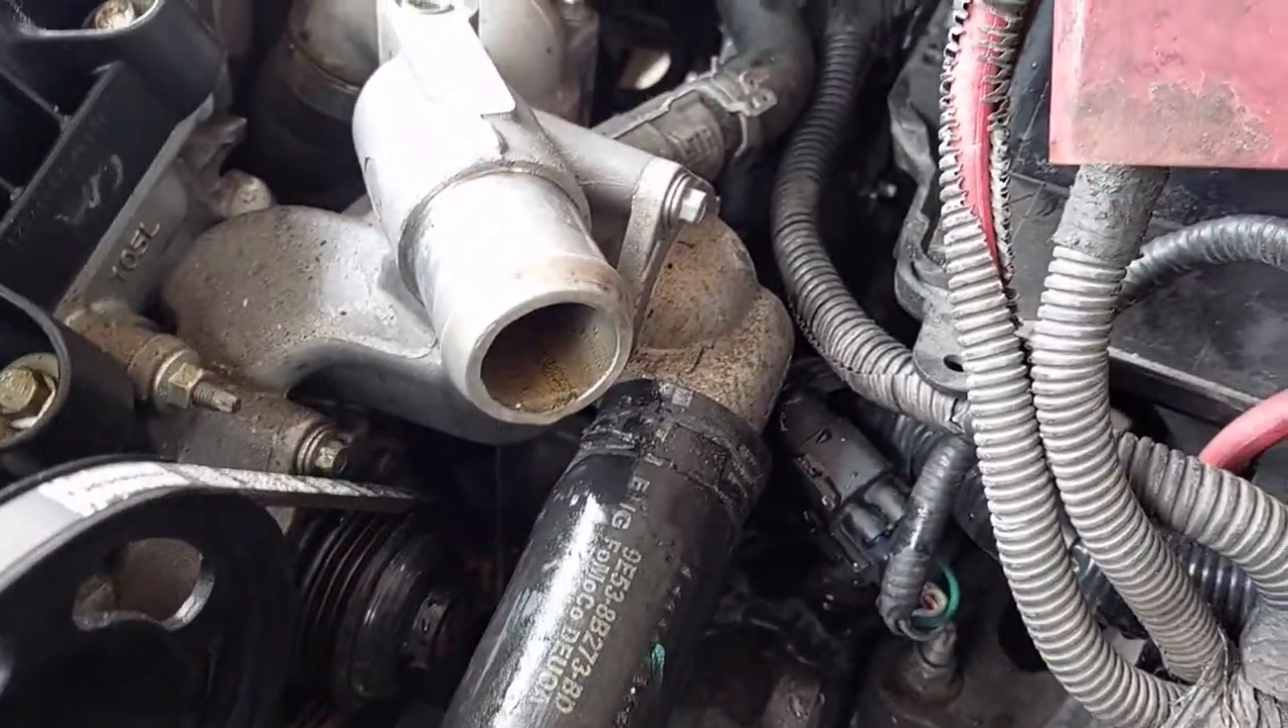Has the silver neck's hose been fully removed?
Yes.